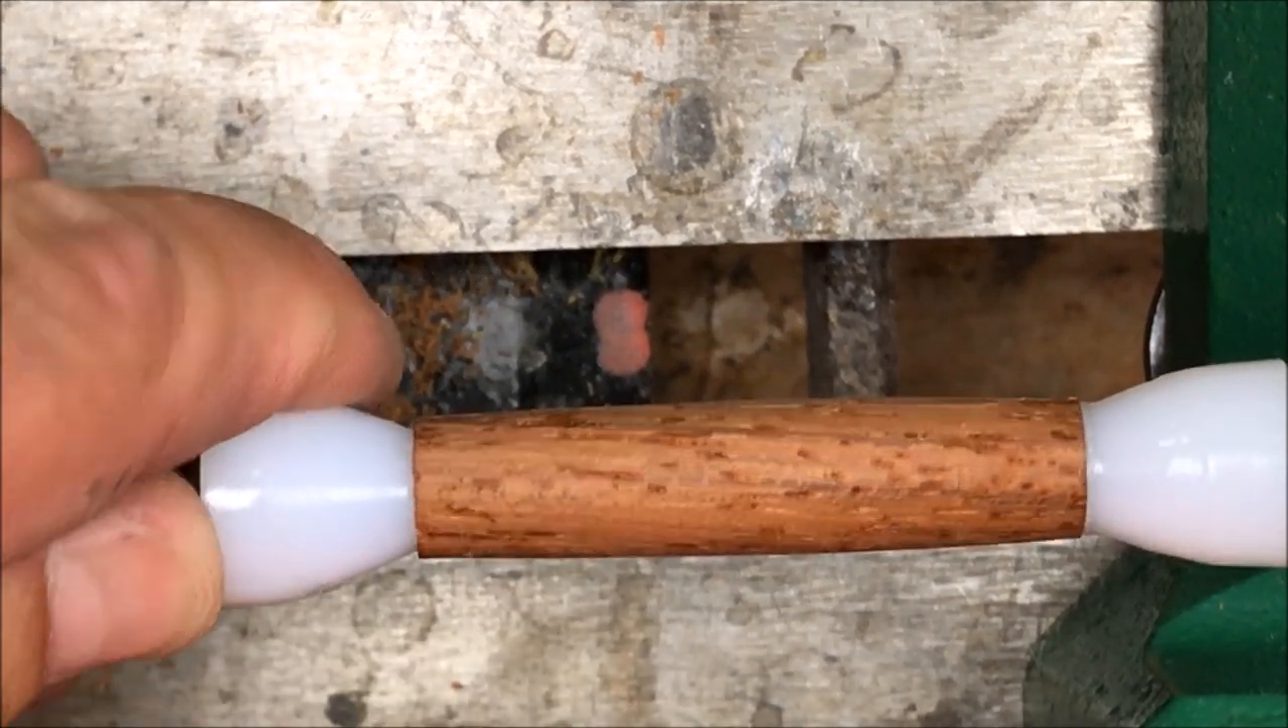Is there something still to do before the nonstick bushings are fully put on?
No.